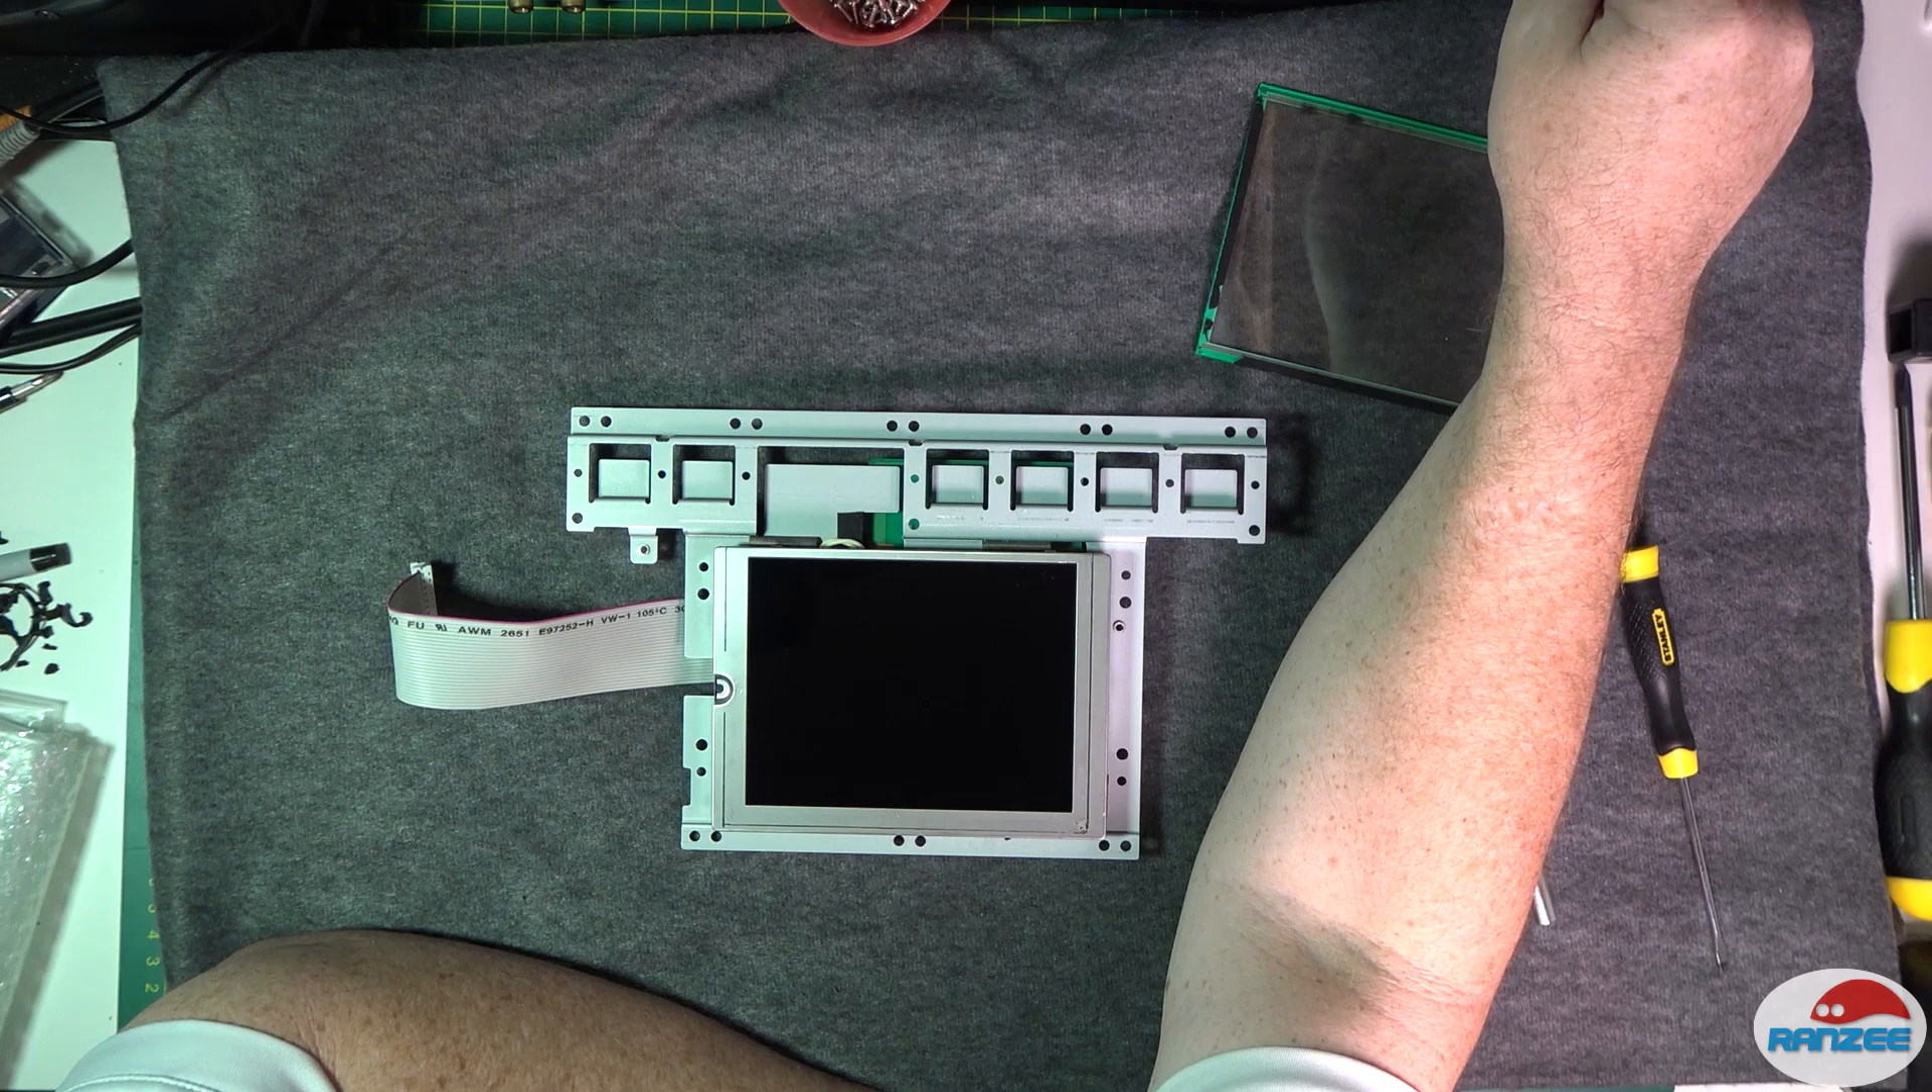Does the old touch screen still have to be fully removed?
No.